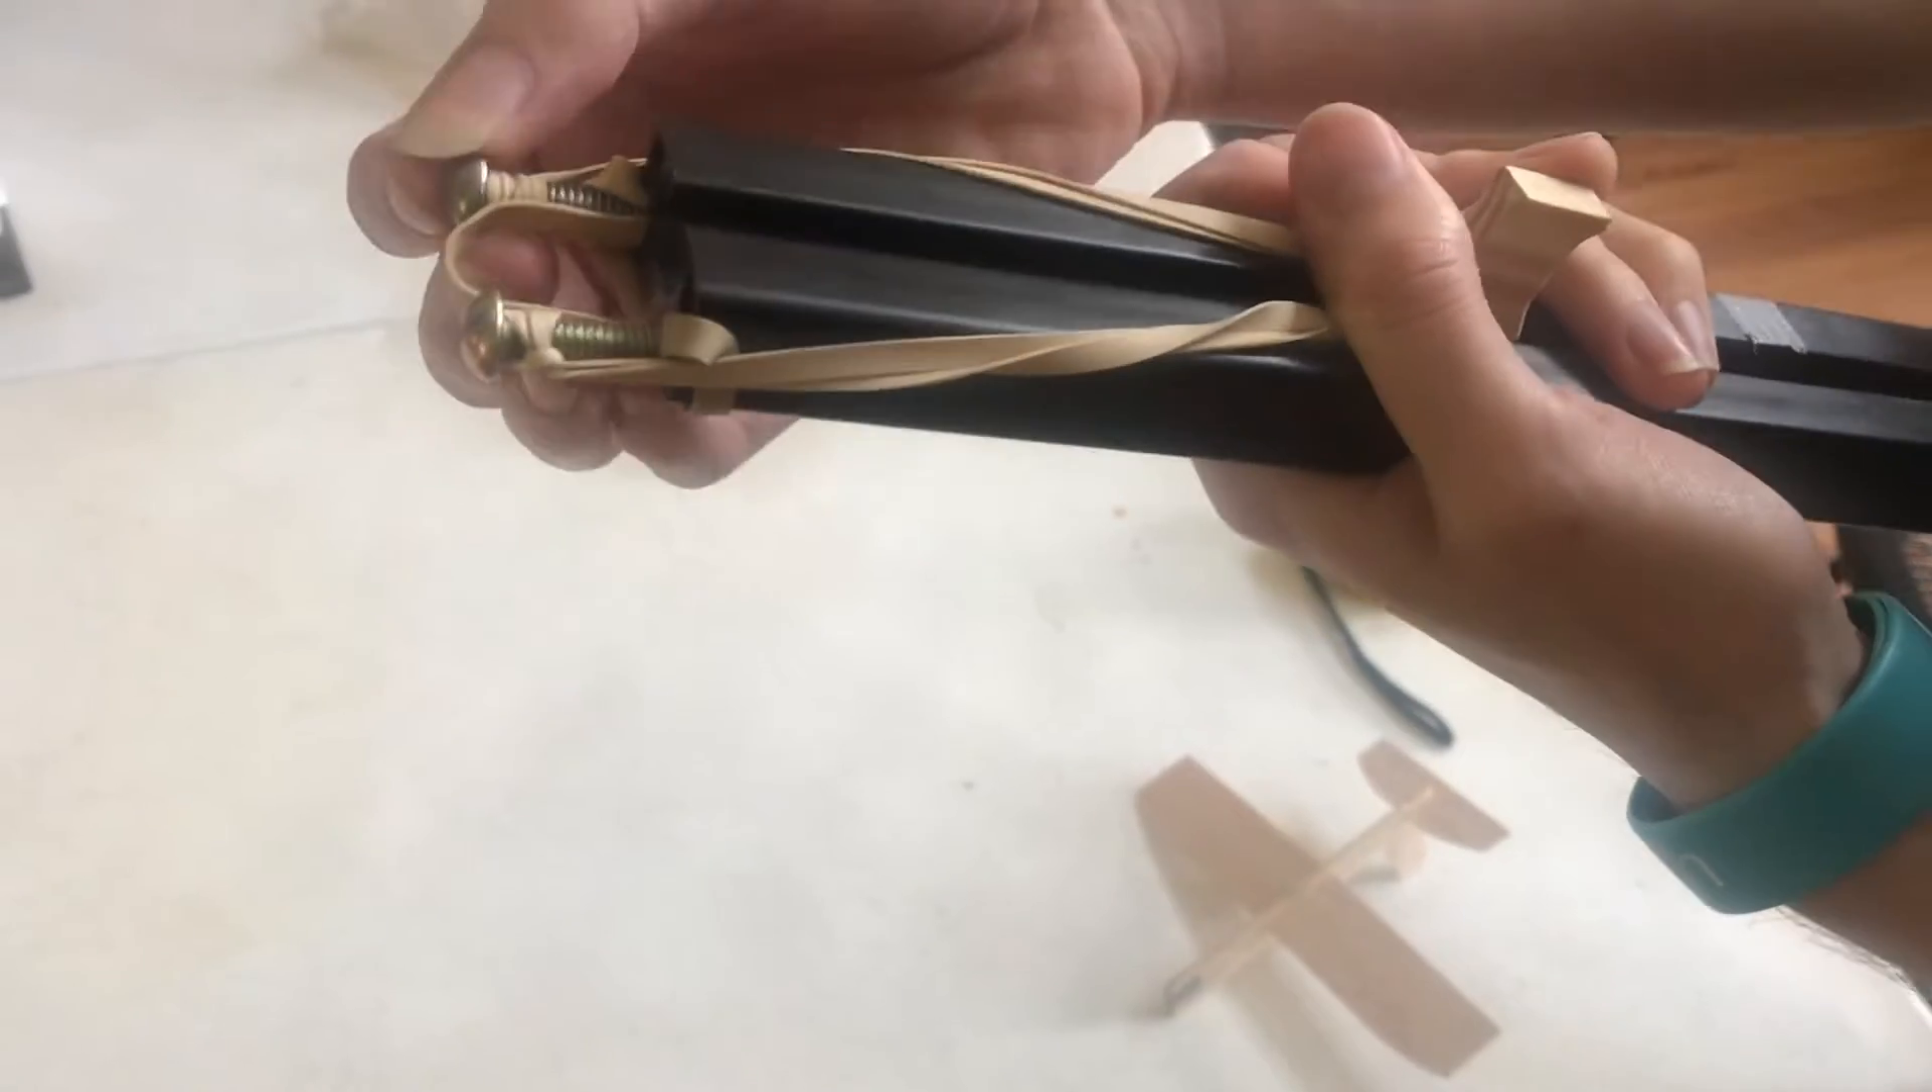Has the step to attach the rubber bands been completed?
Yes.